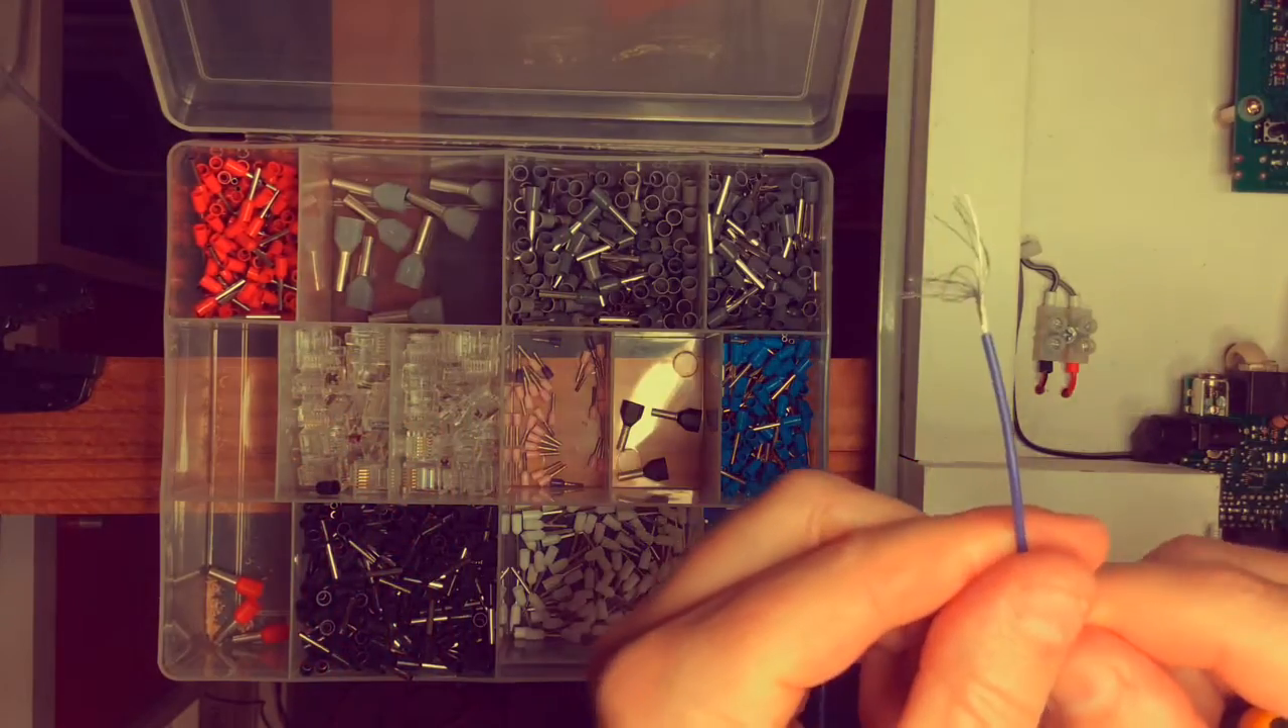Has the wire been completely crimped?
No.